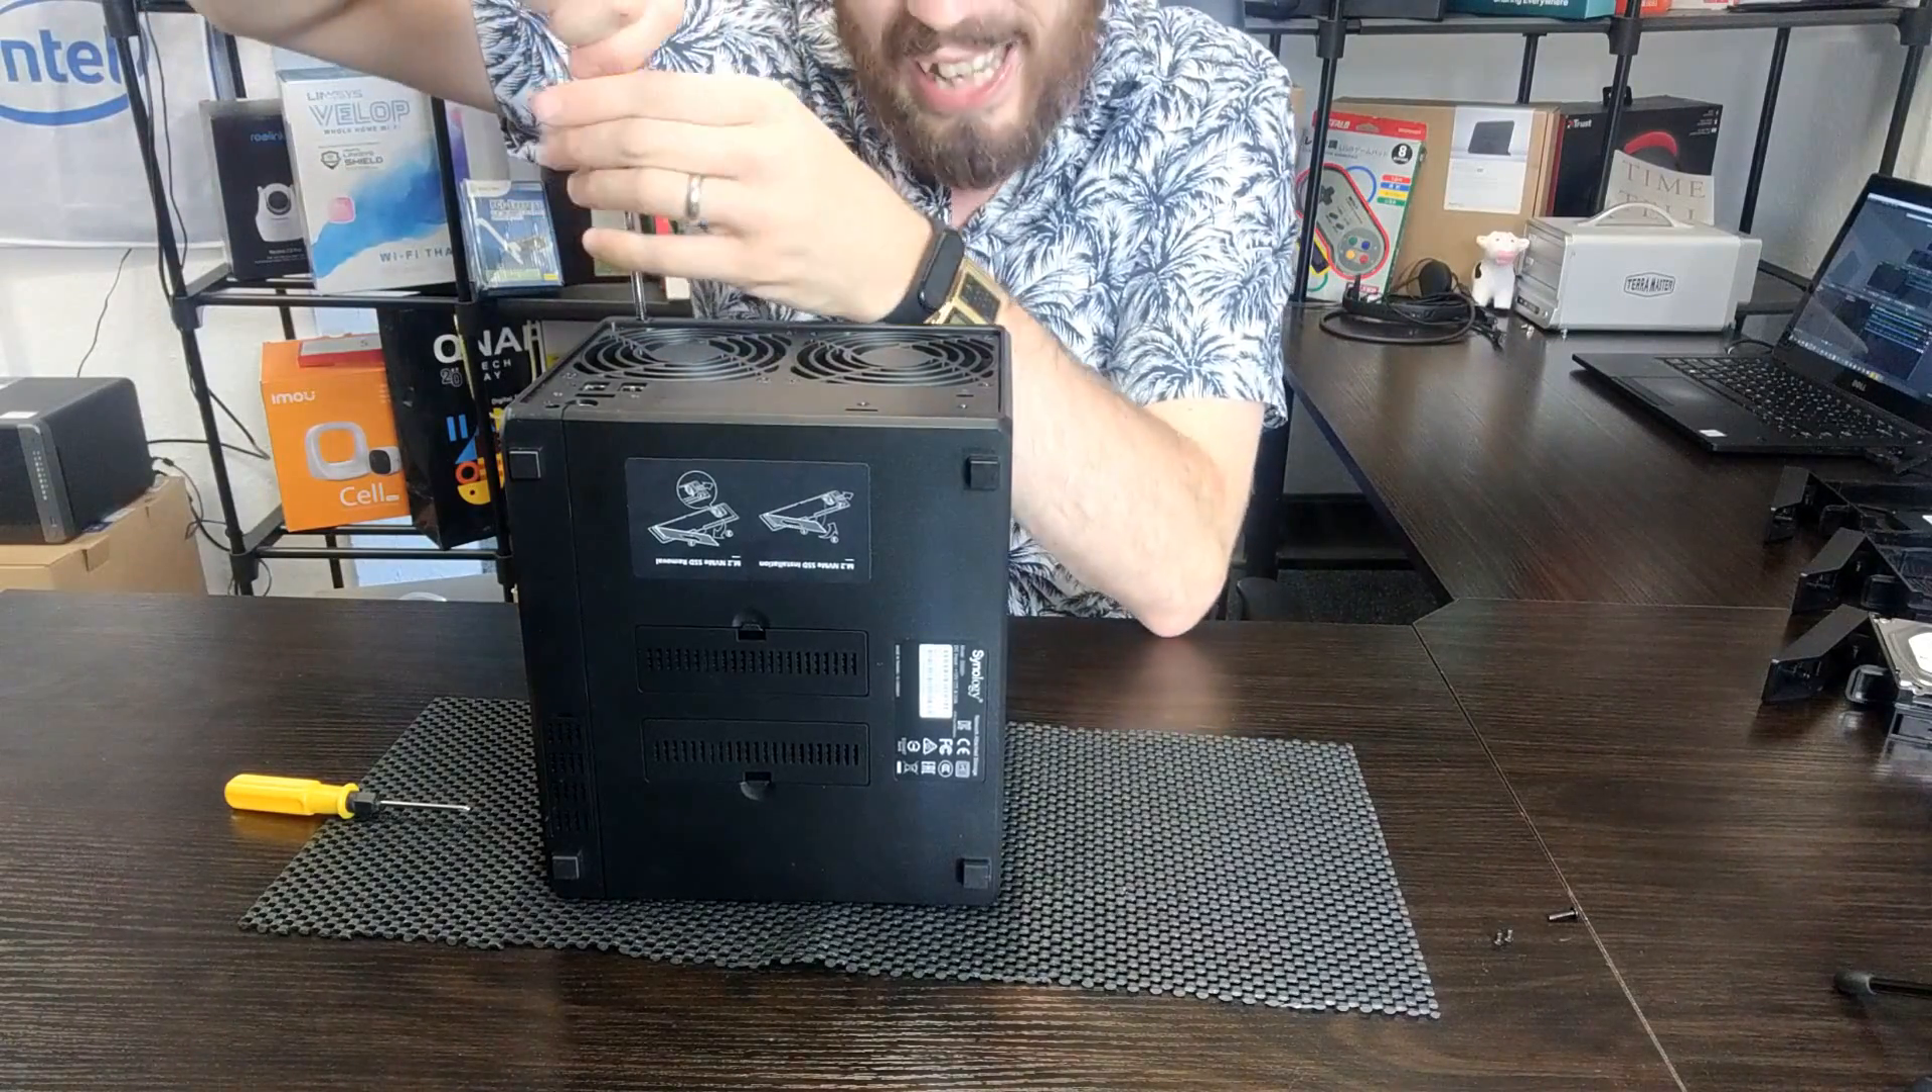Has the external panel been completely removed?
No.